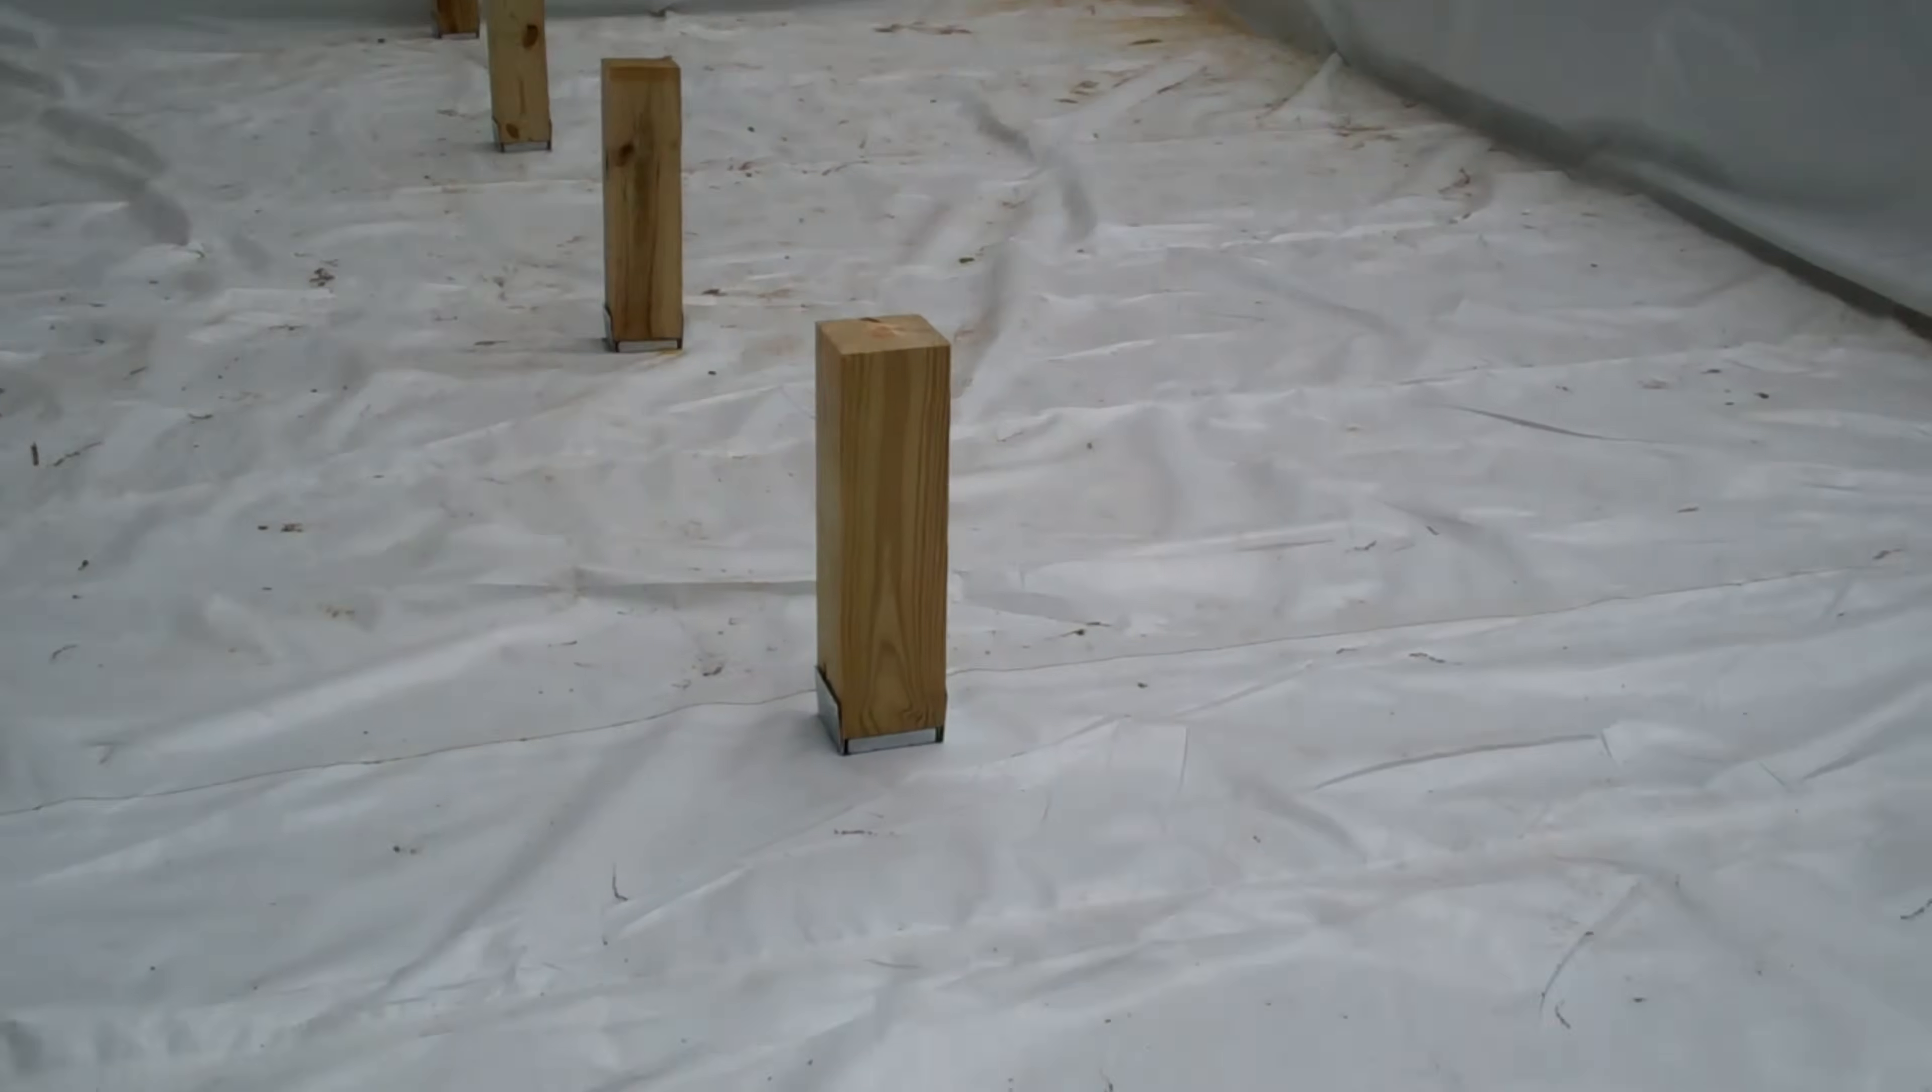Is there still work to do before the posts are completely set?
No.